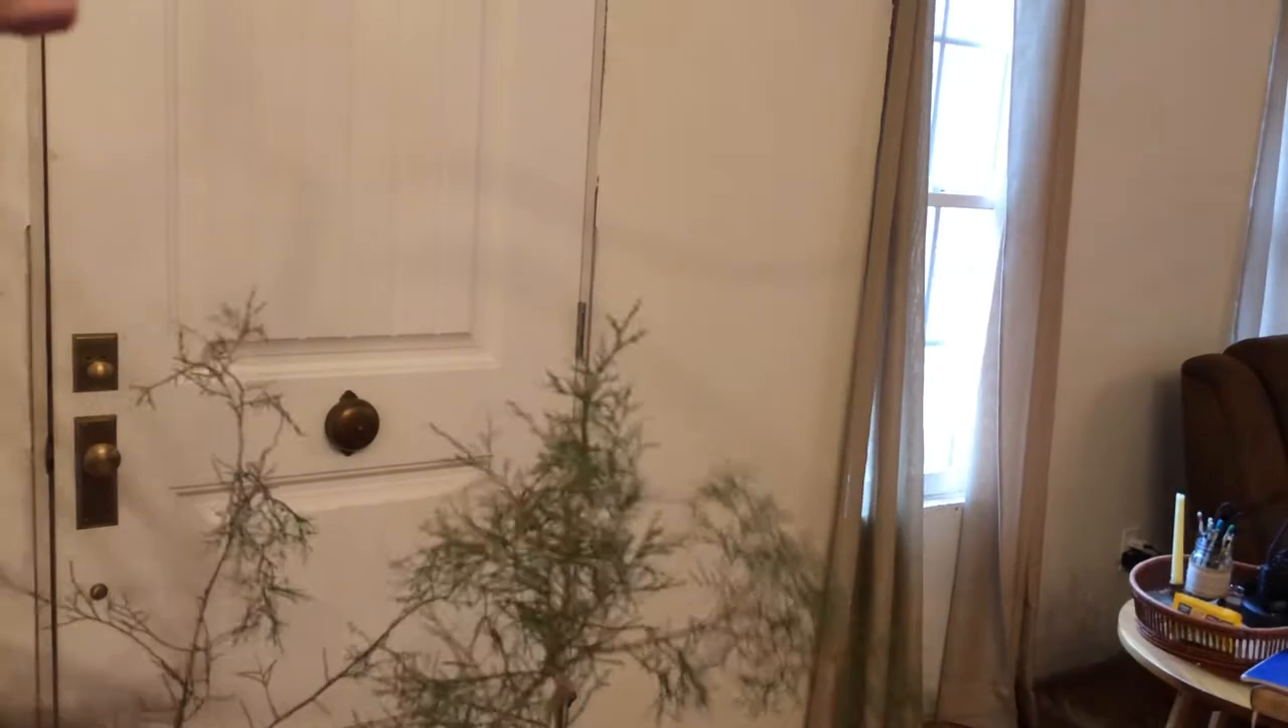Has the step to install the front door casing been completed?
No.